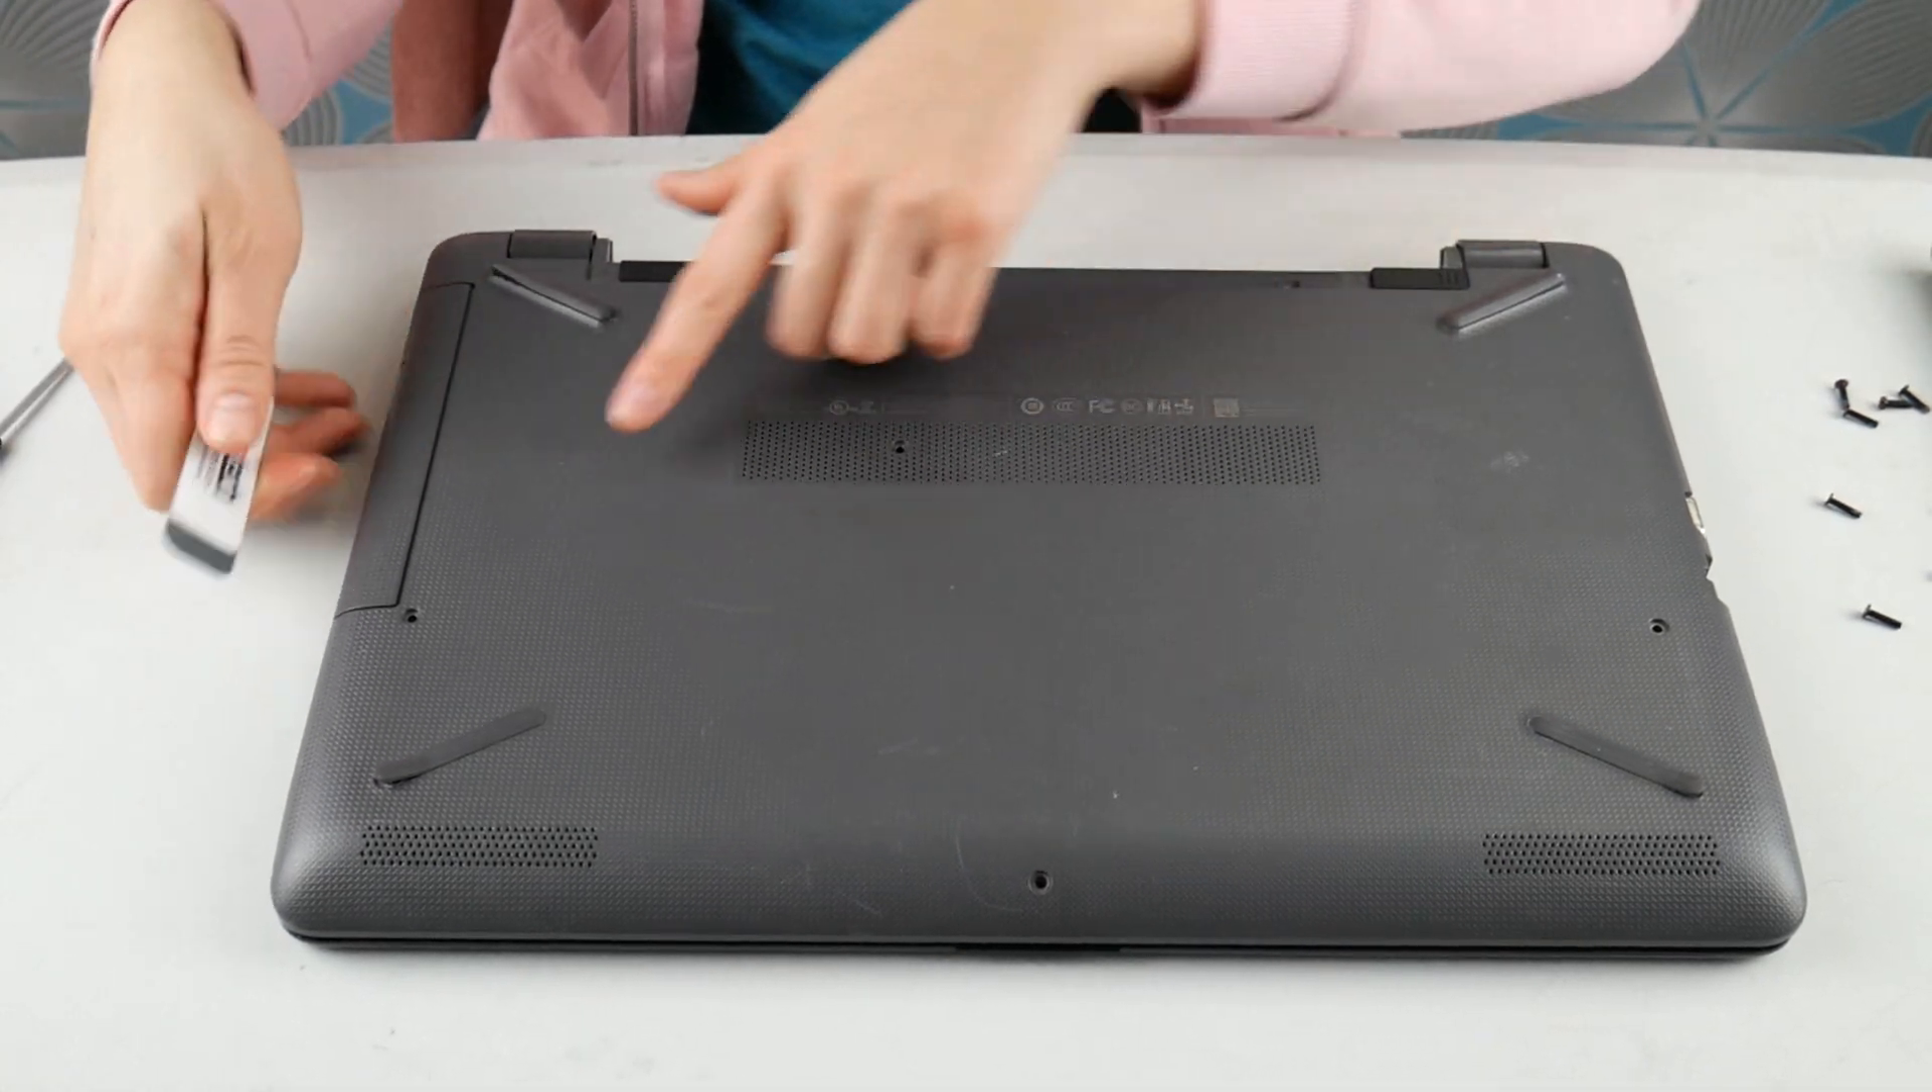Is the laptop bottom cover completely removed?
No.